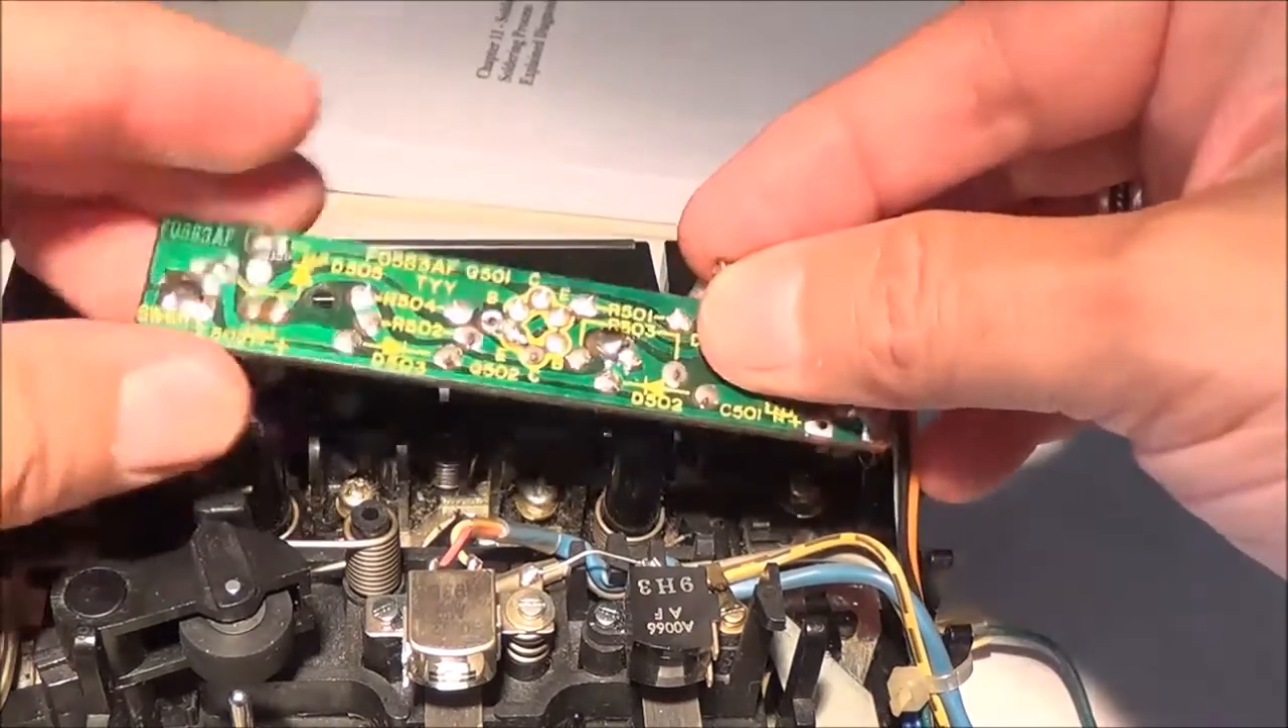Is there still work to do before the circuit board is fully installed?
Yes.